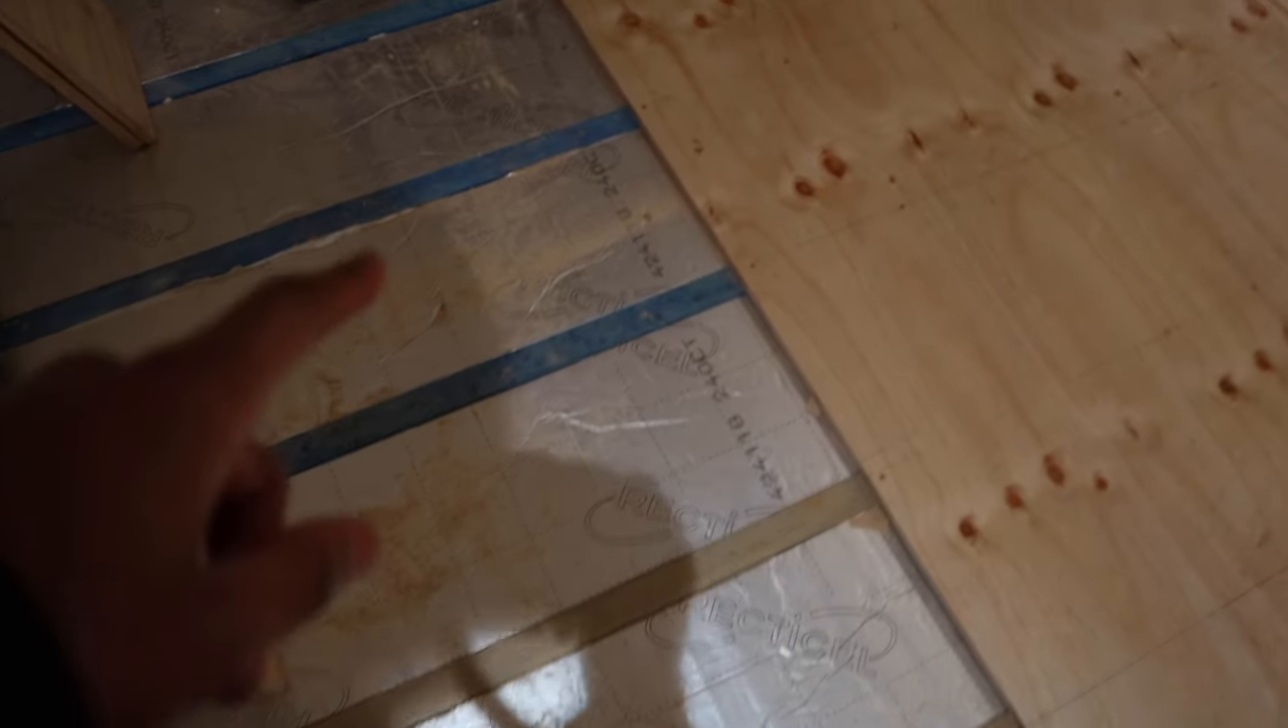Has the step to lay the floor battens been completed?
Yes.